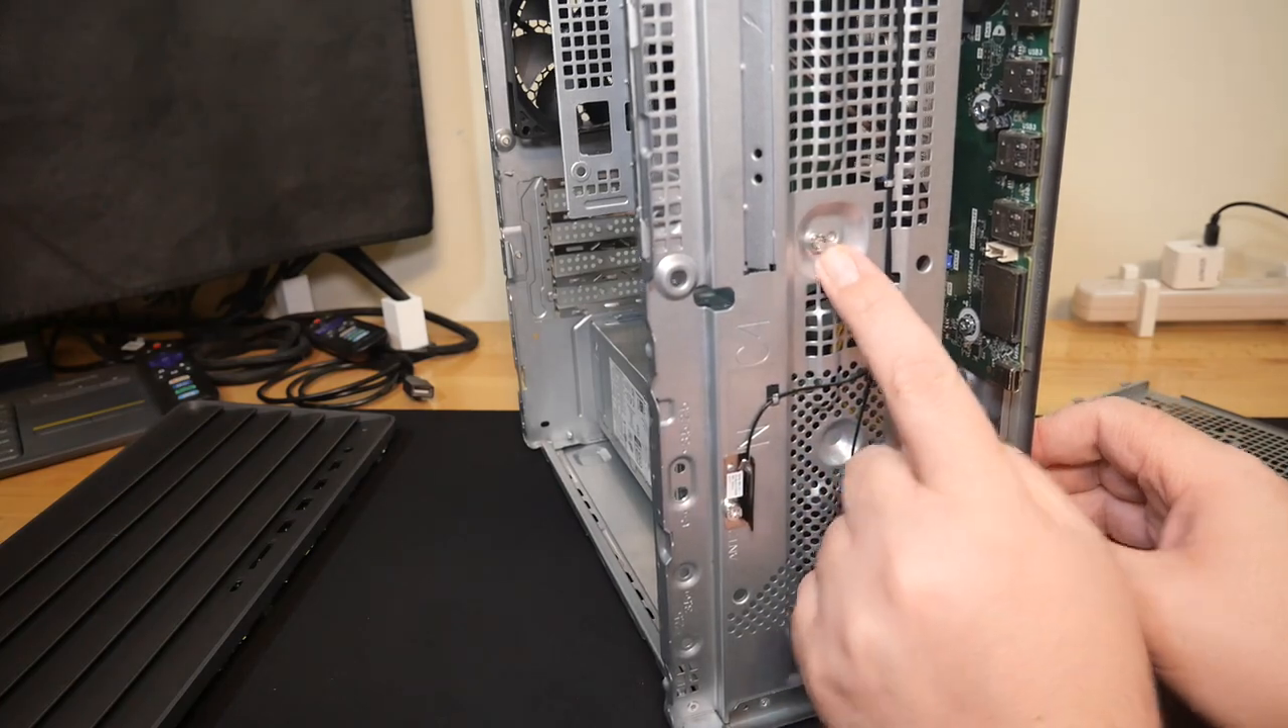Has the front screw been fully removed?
No.